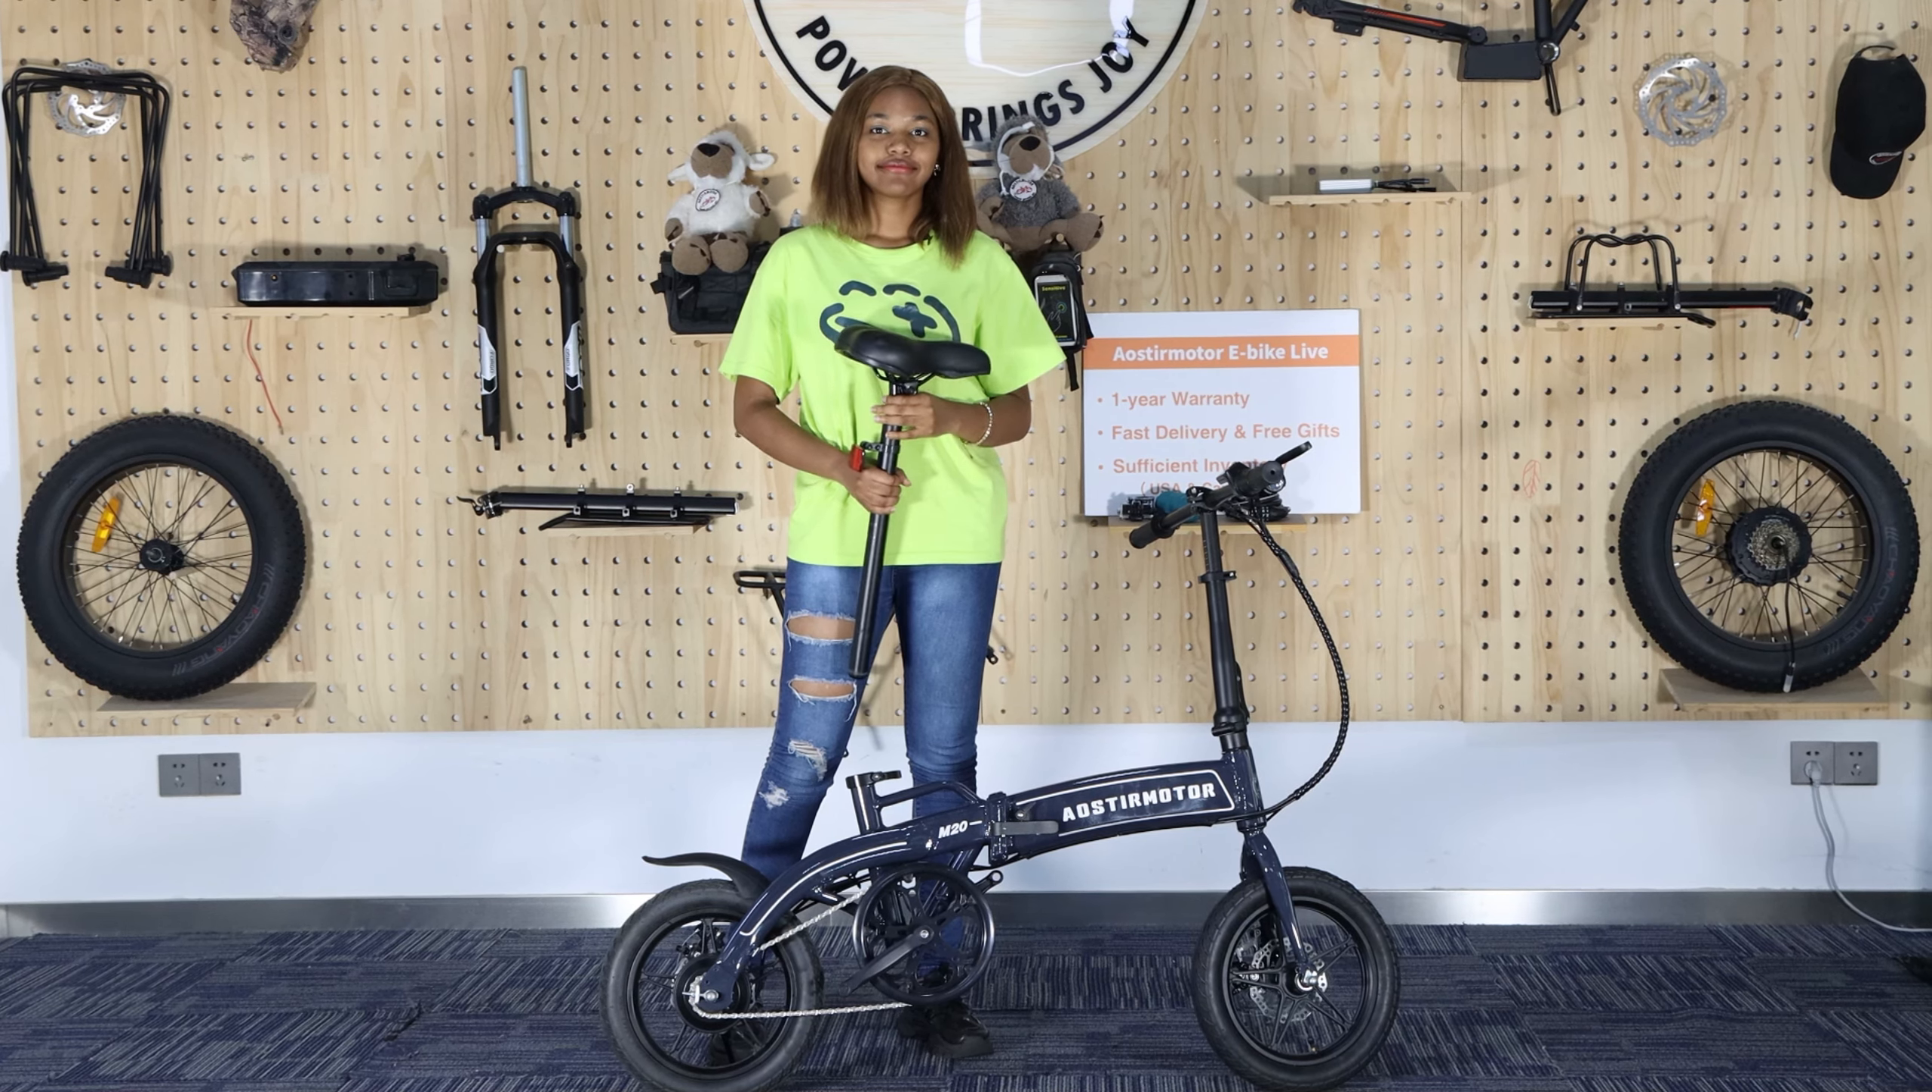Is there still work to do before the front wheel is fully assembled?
No.